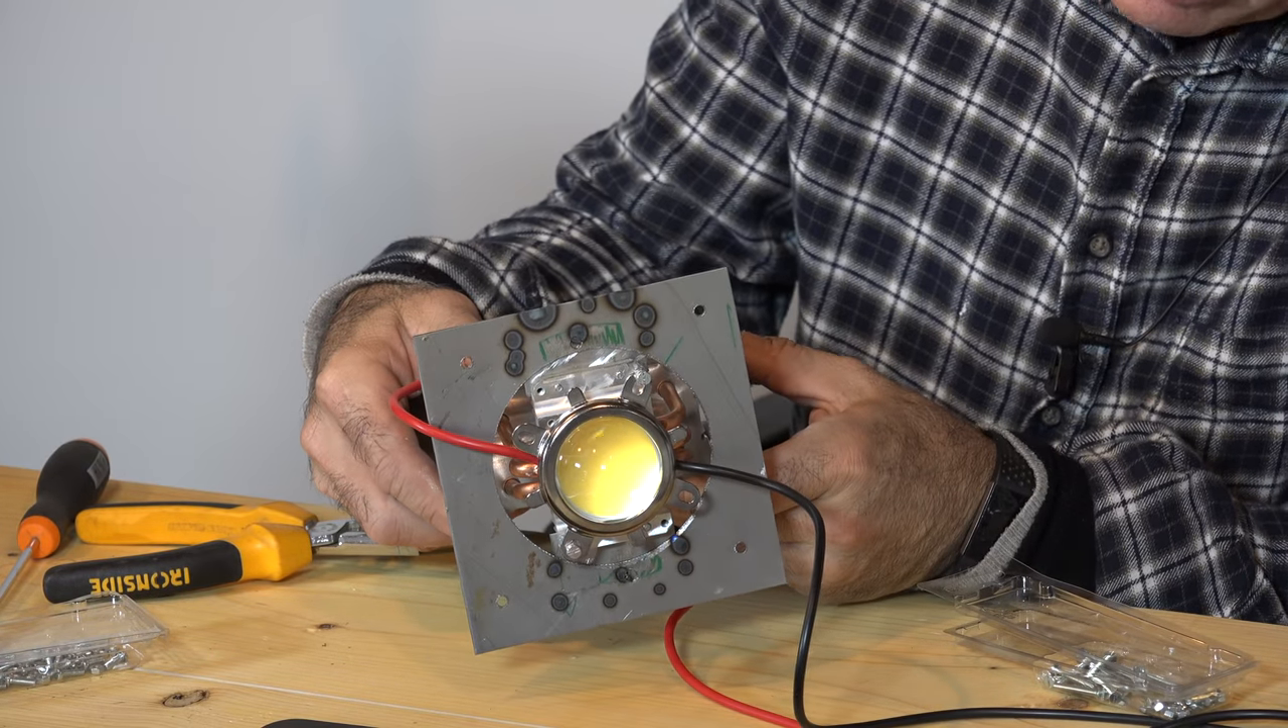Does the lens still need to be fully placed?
No.